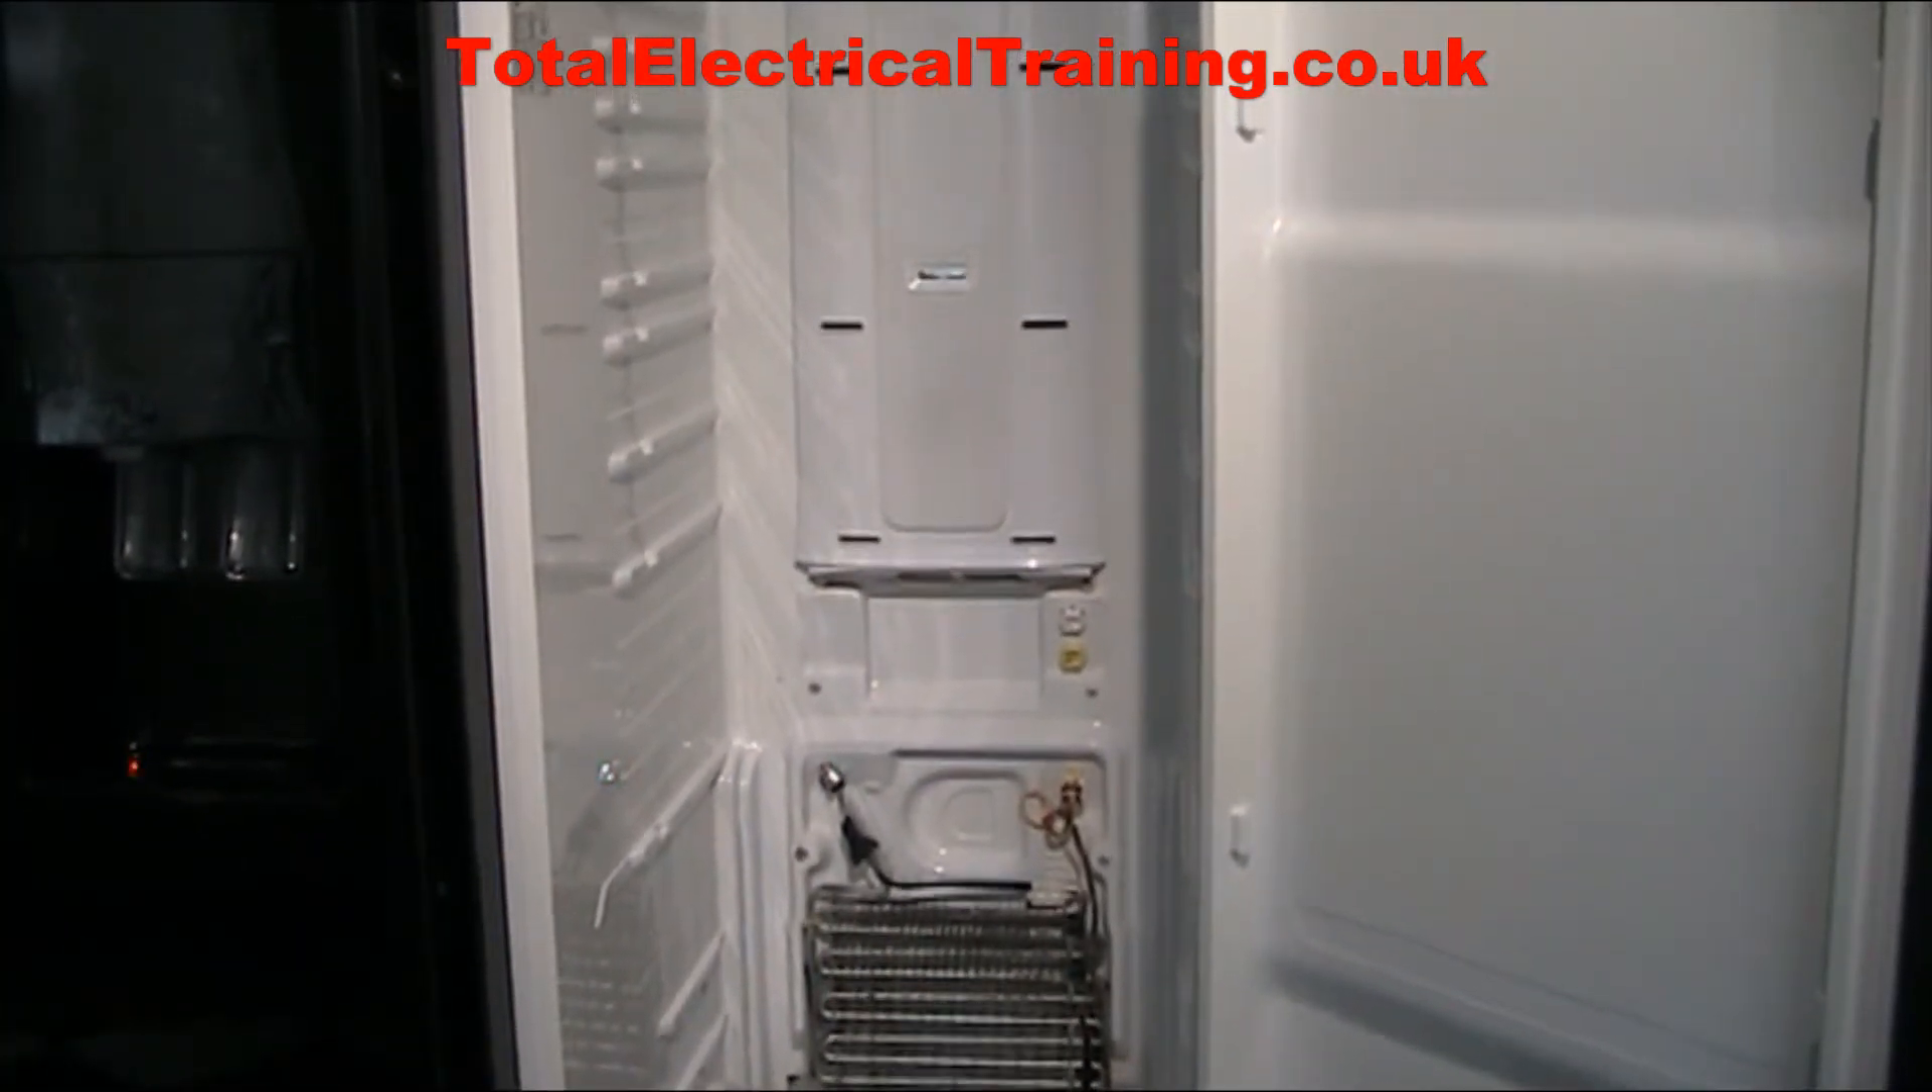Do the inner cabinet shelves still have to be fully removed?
No.